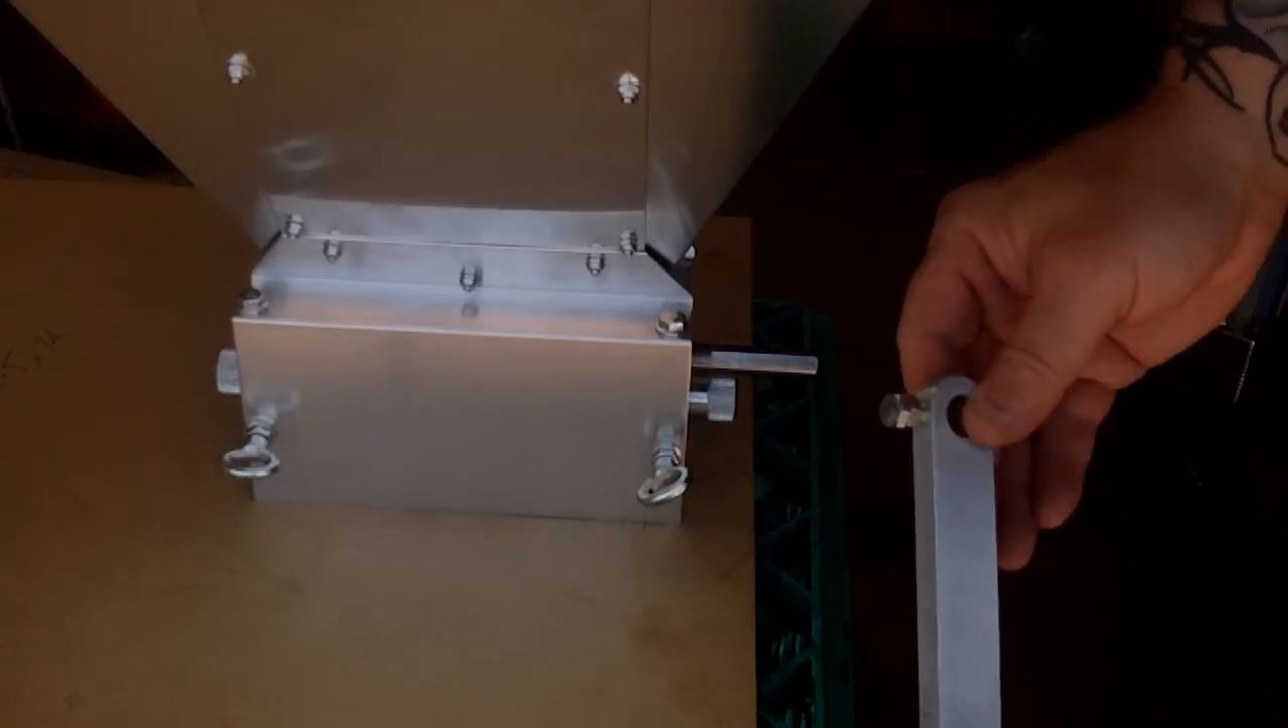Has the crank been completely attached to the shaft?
No.